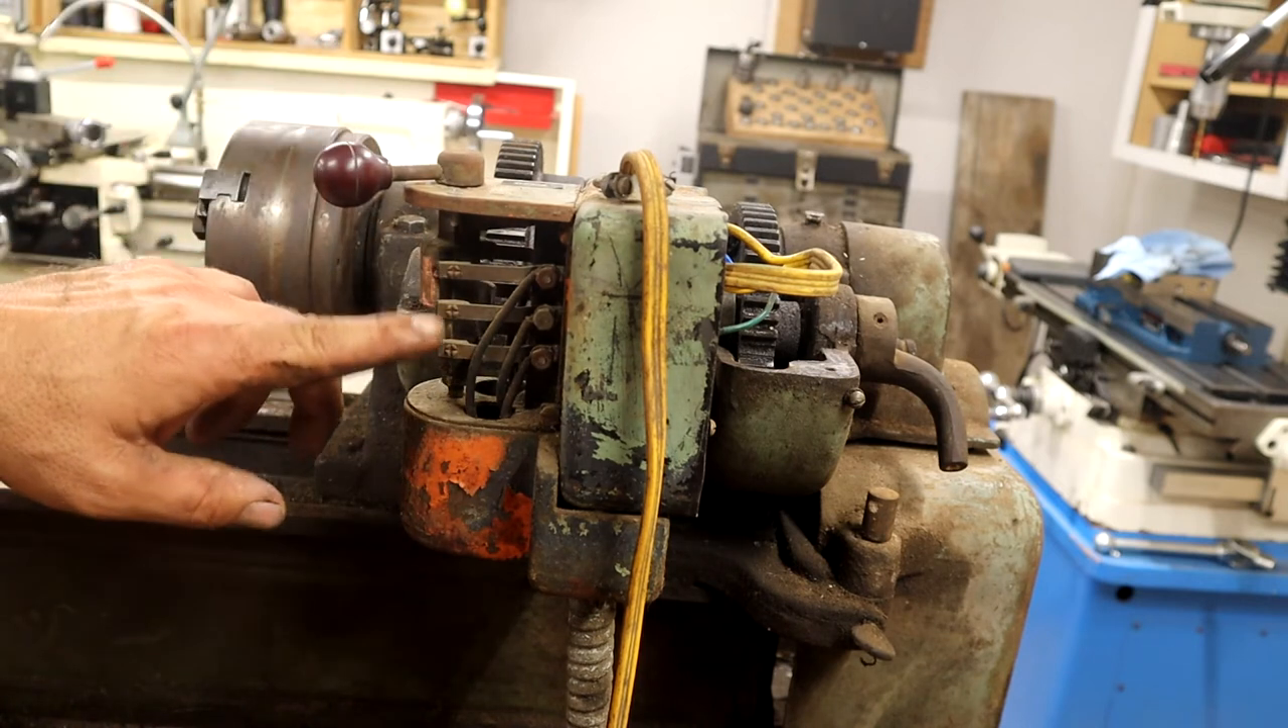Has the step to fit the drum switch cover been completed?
No.